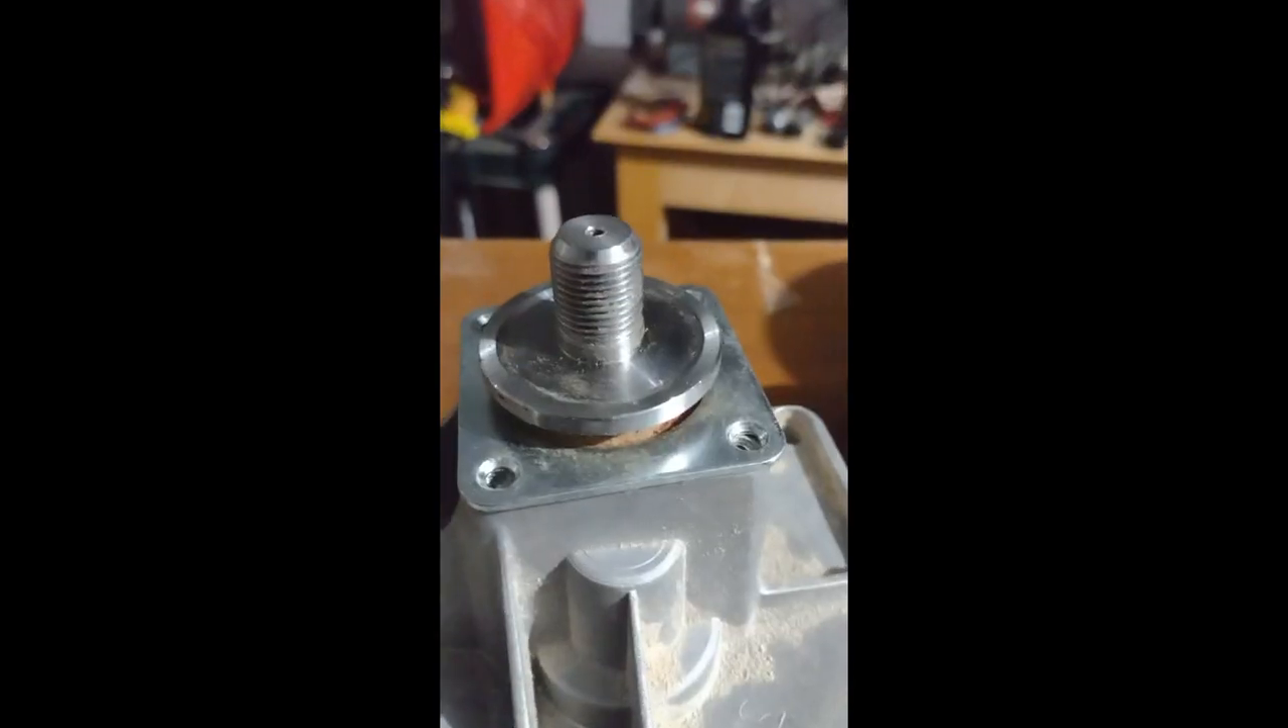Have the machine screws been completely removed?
Yes.